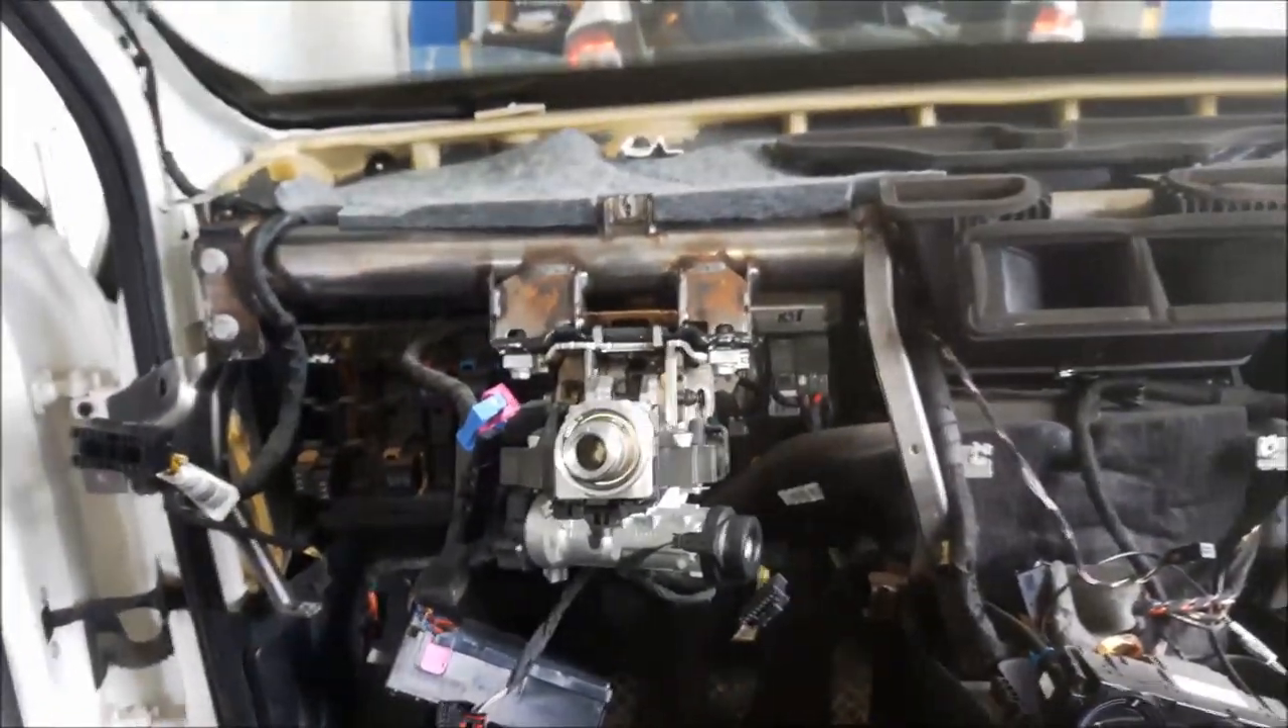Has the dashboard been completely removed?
Yes.